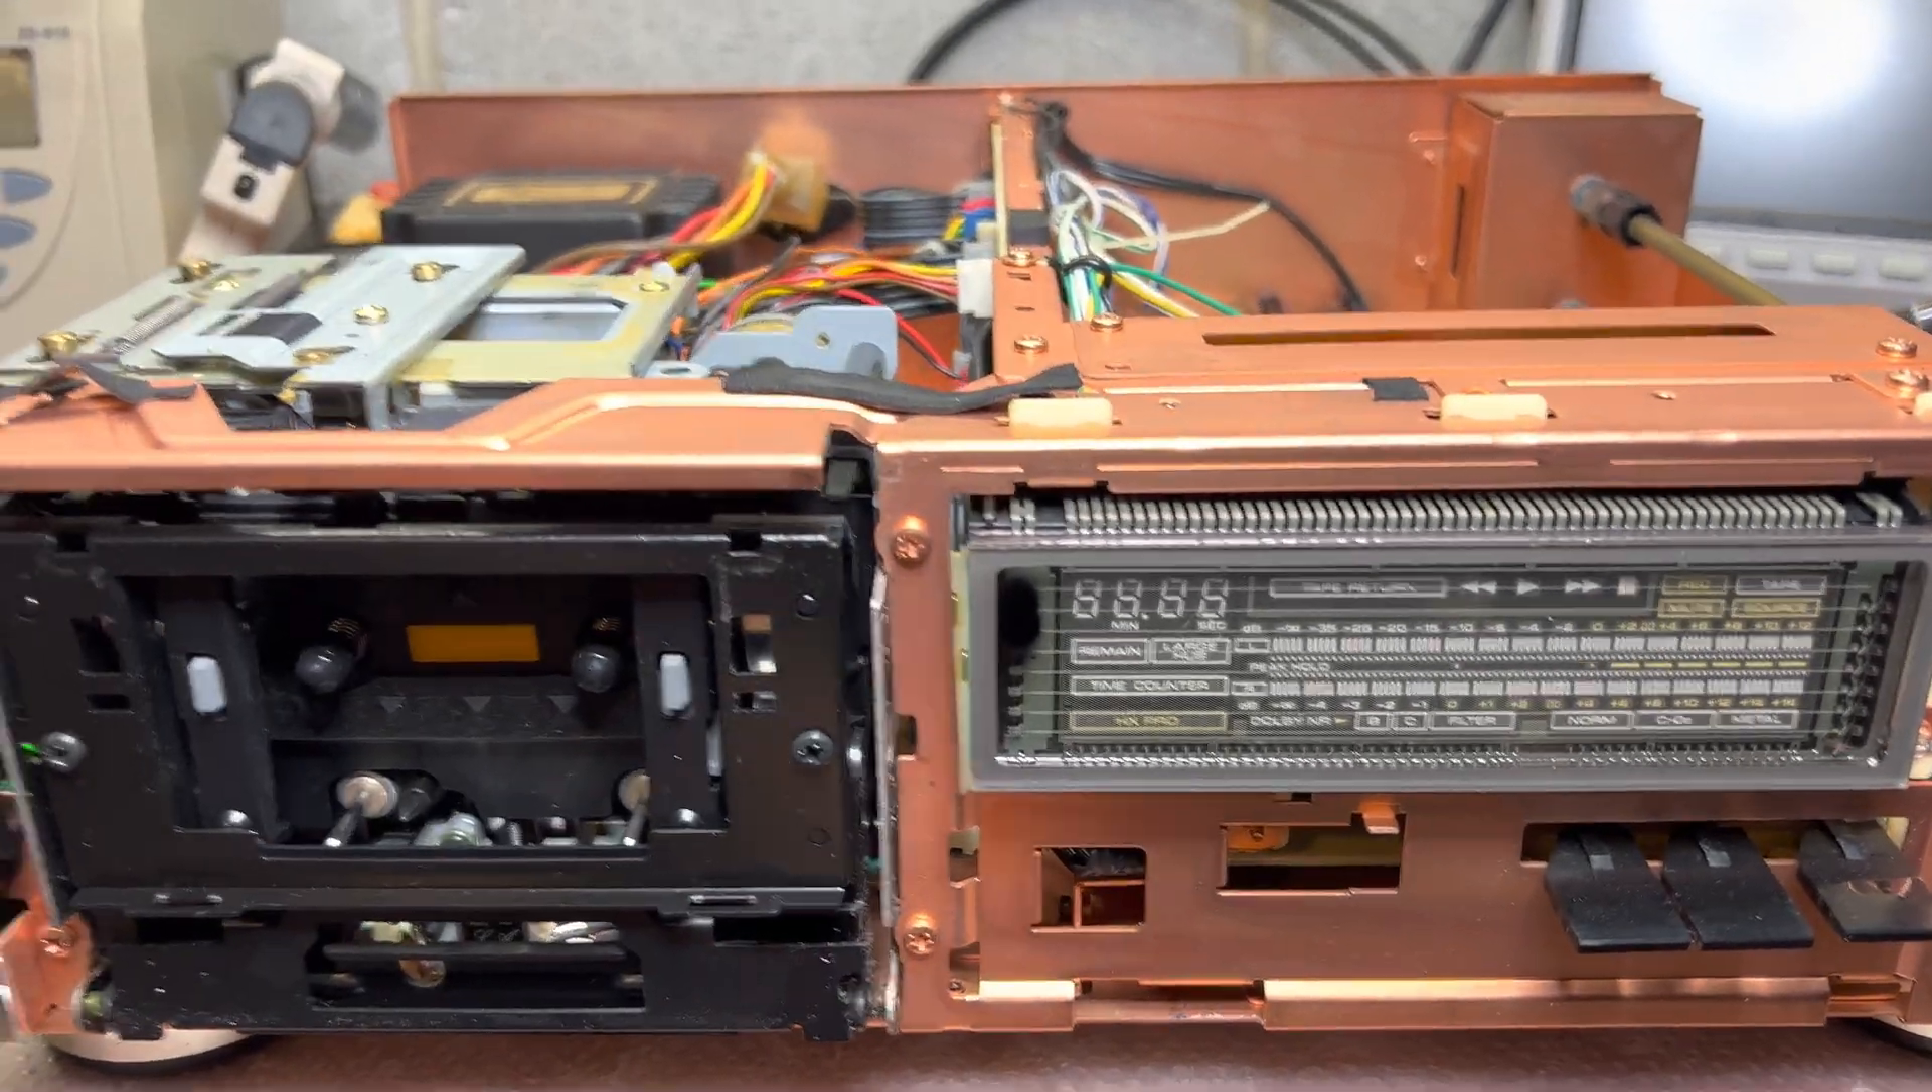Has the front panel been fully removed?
Yes.